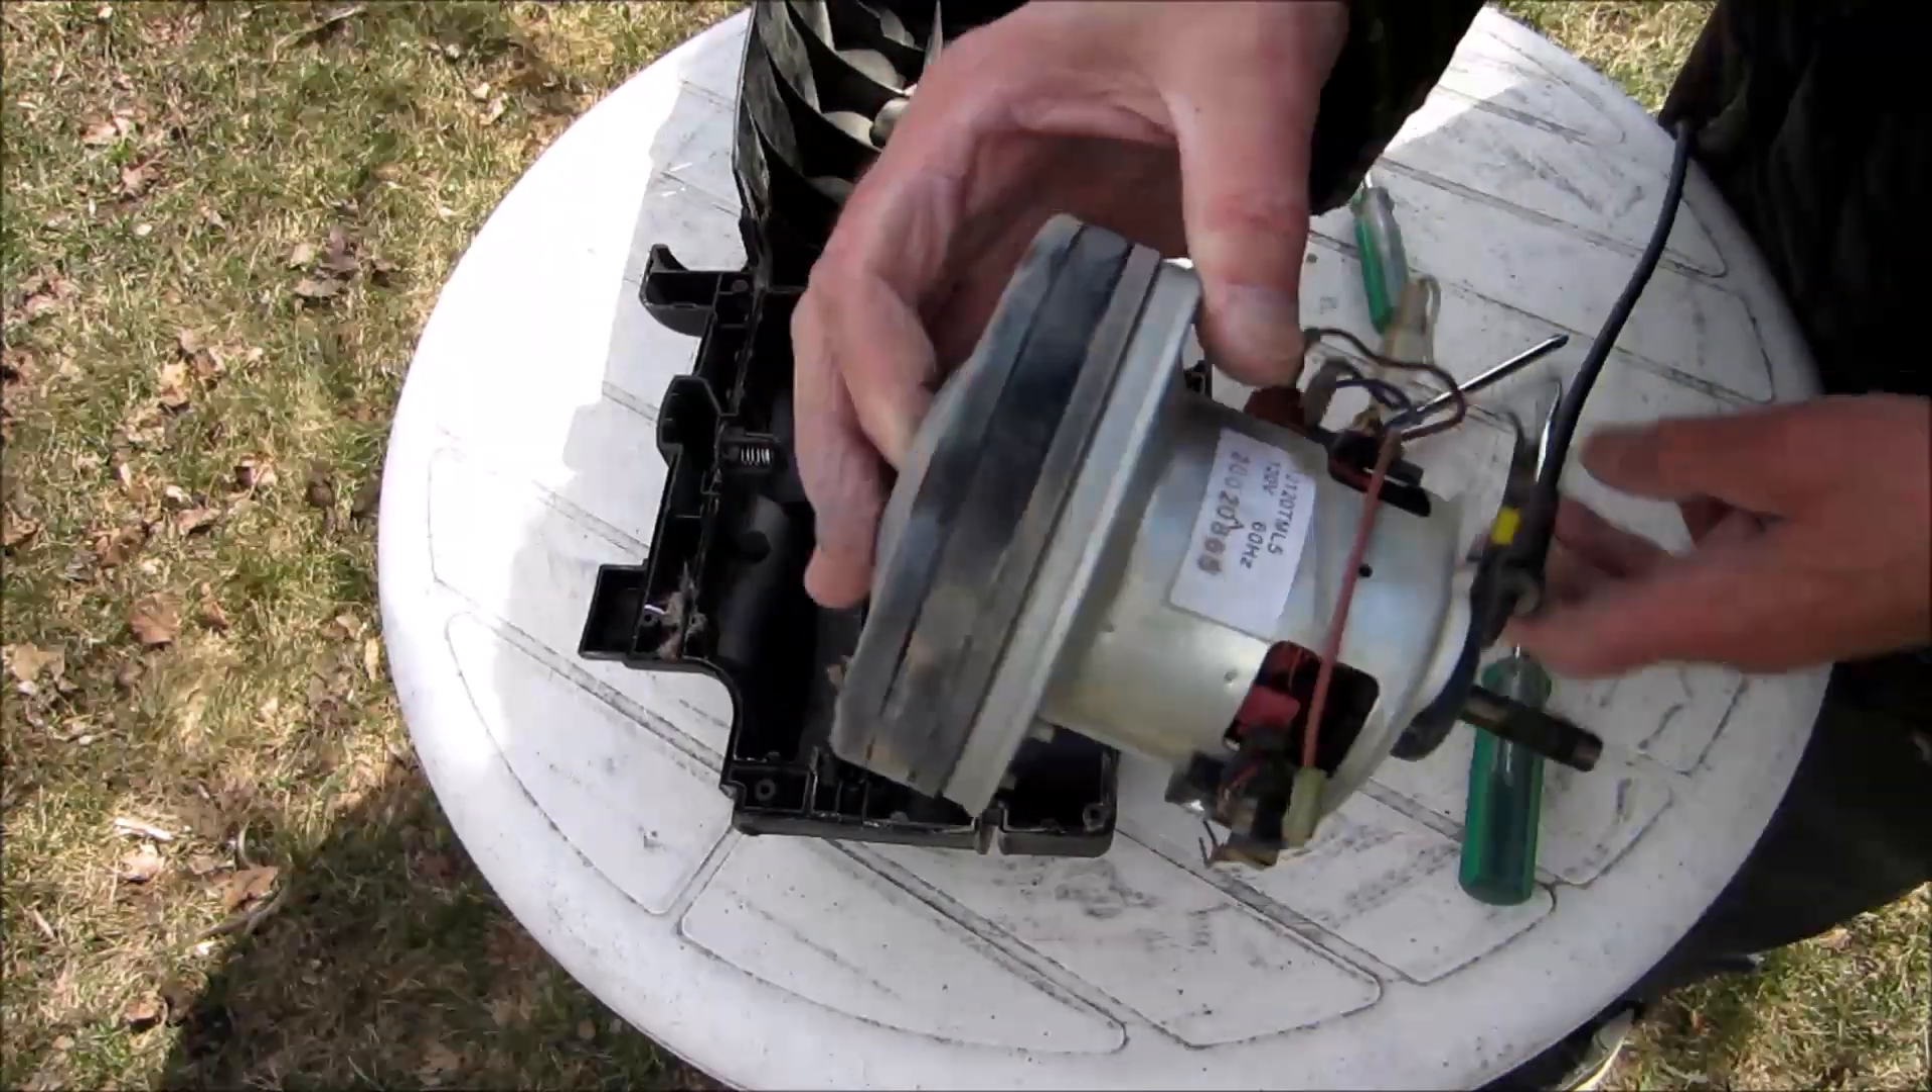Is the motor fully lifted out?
Yes.